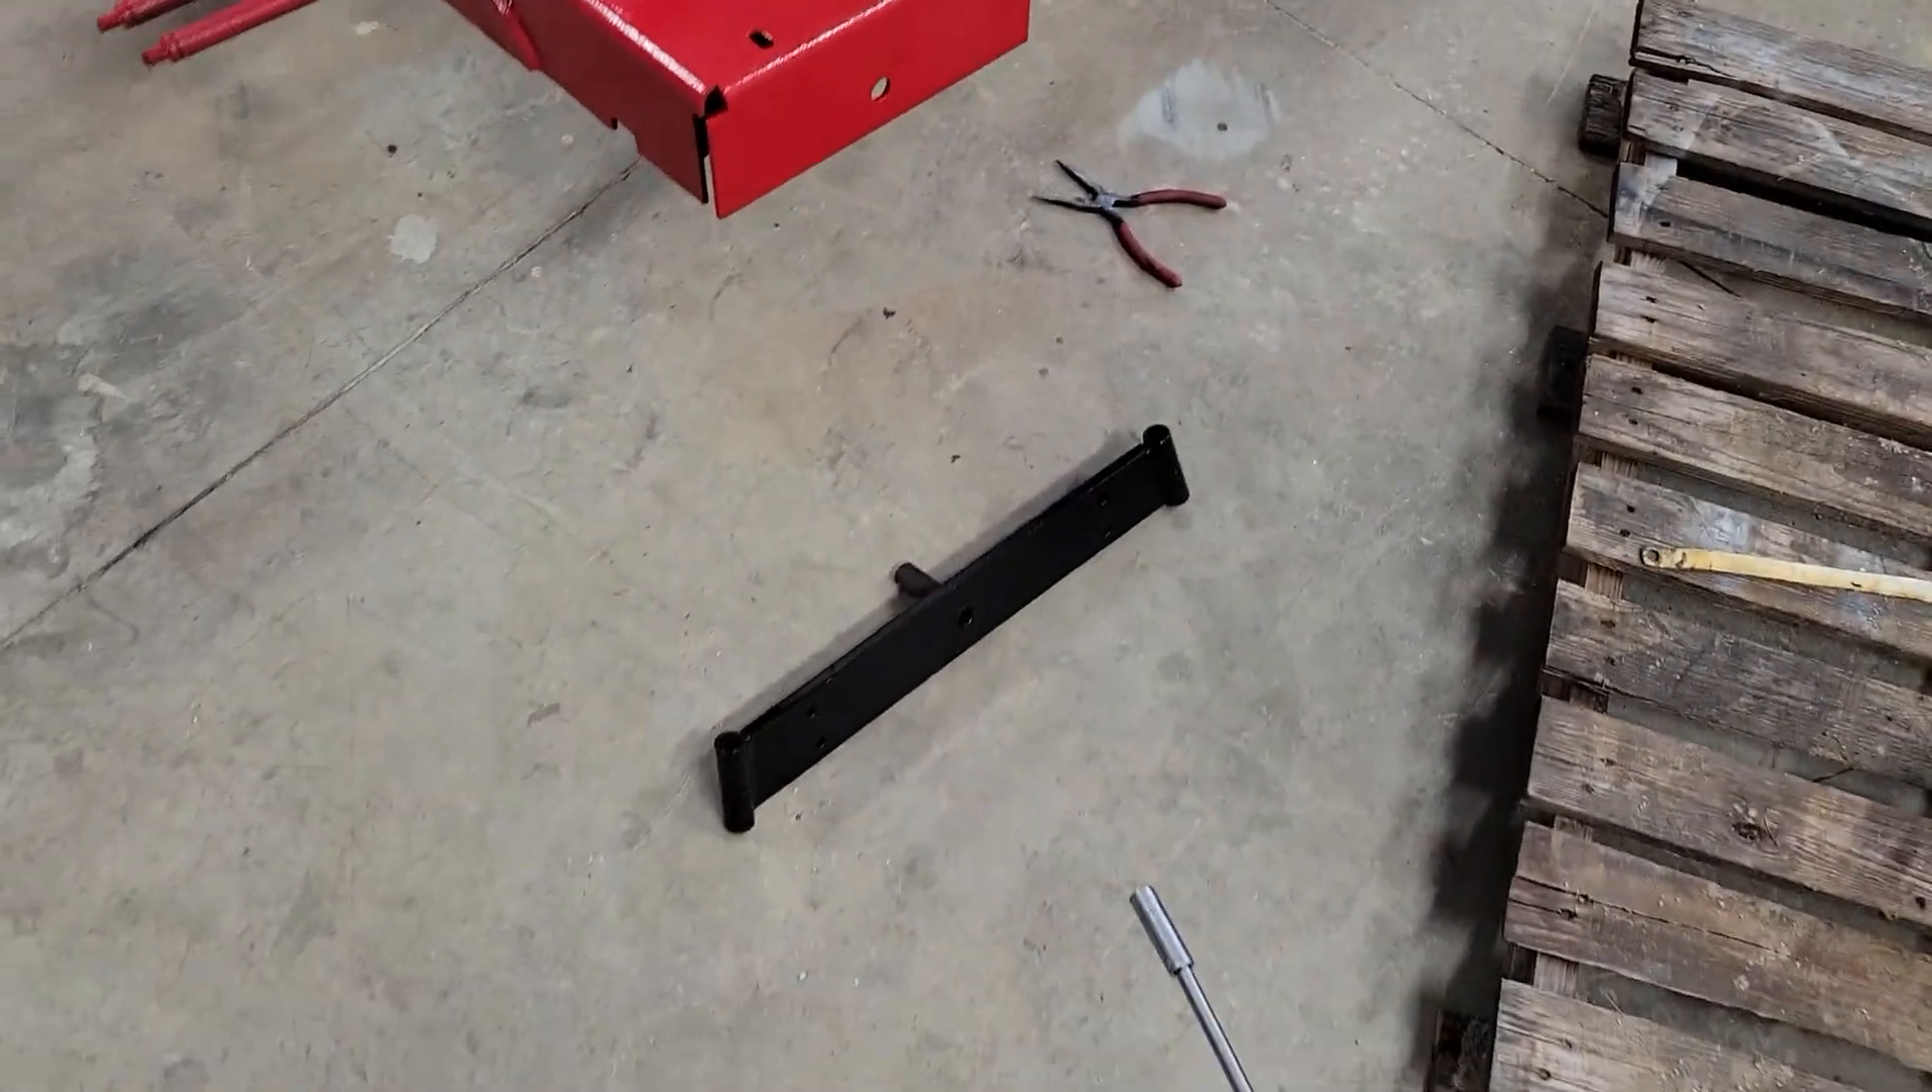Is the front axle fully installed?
No.